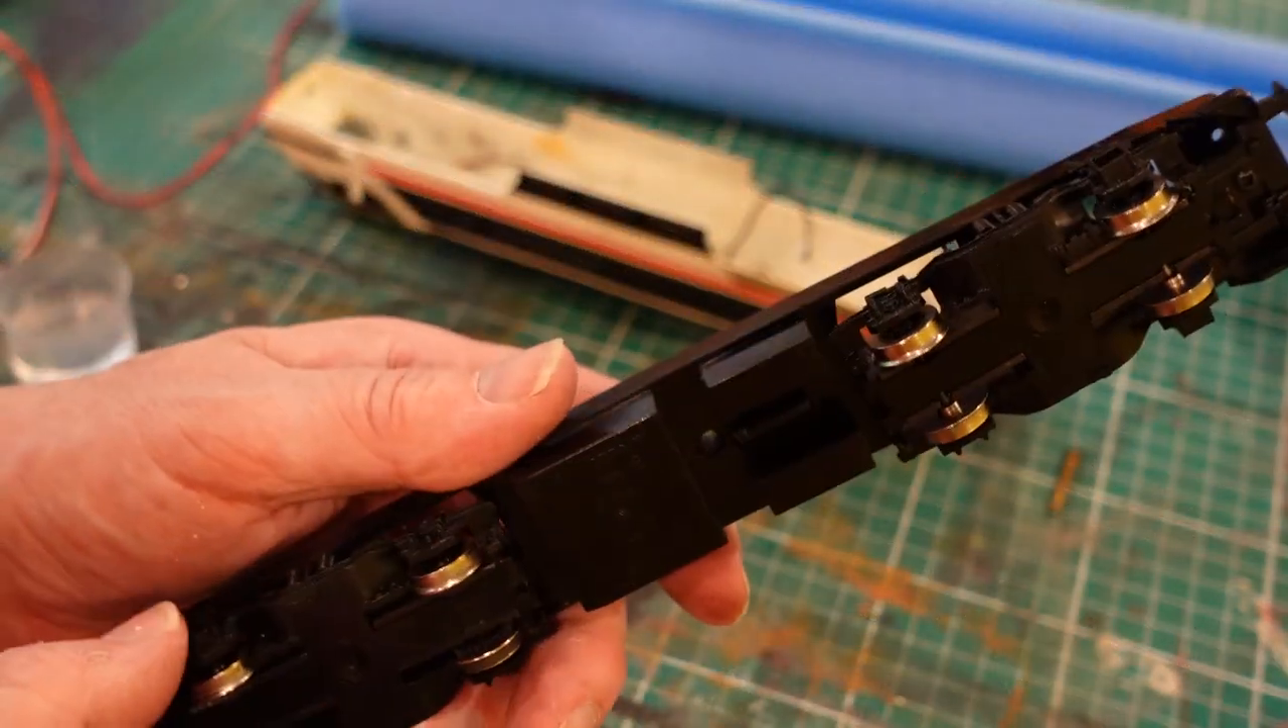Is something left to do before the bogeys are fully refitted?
No.